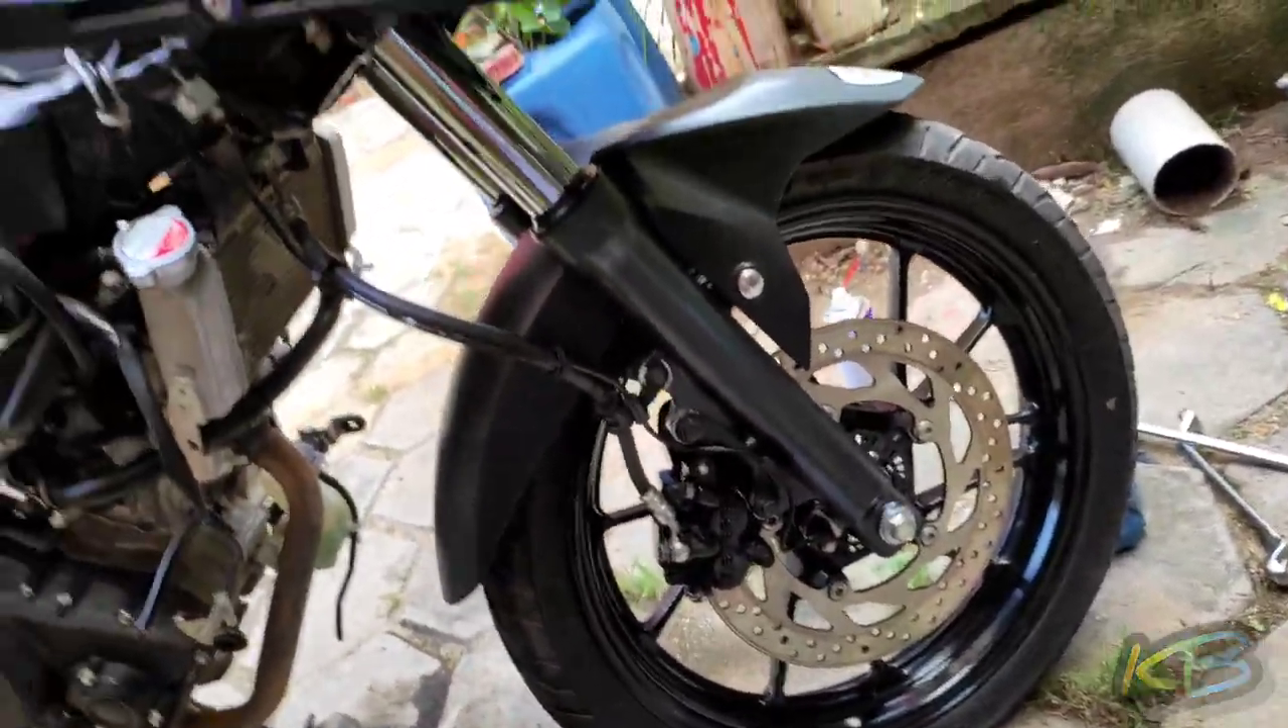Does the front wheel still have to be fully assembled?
No.